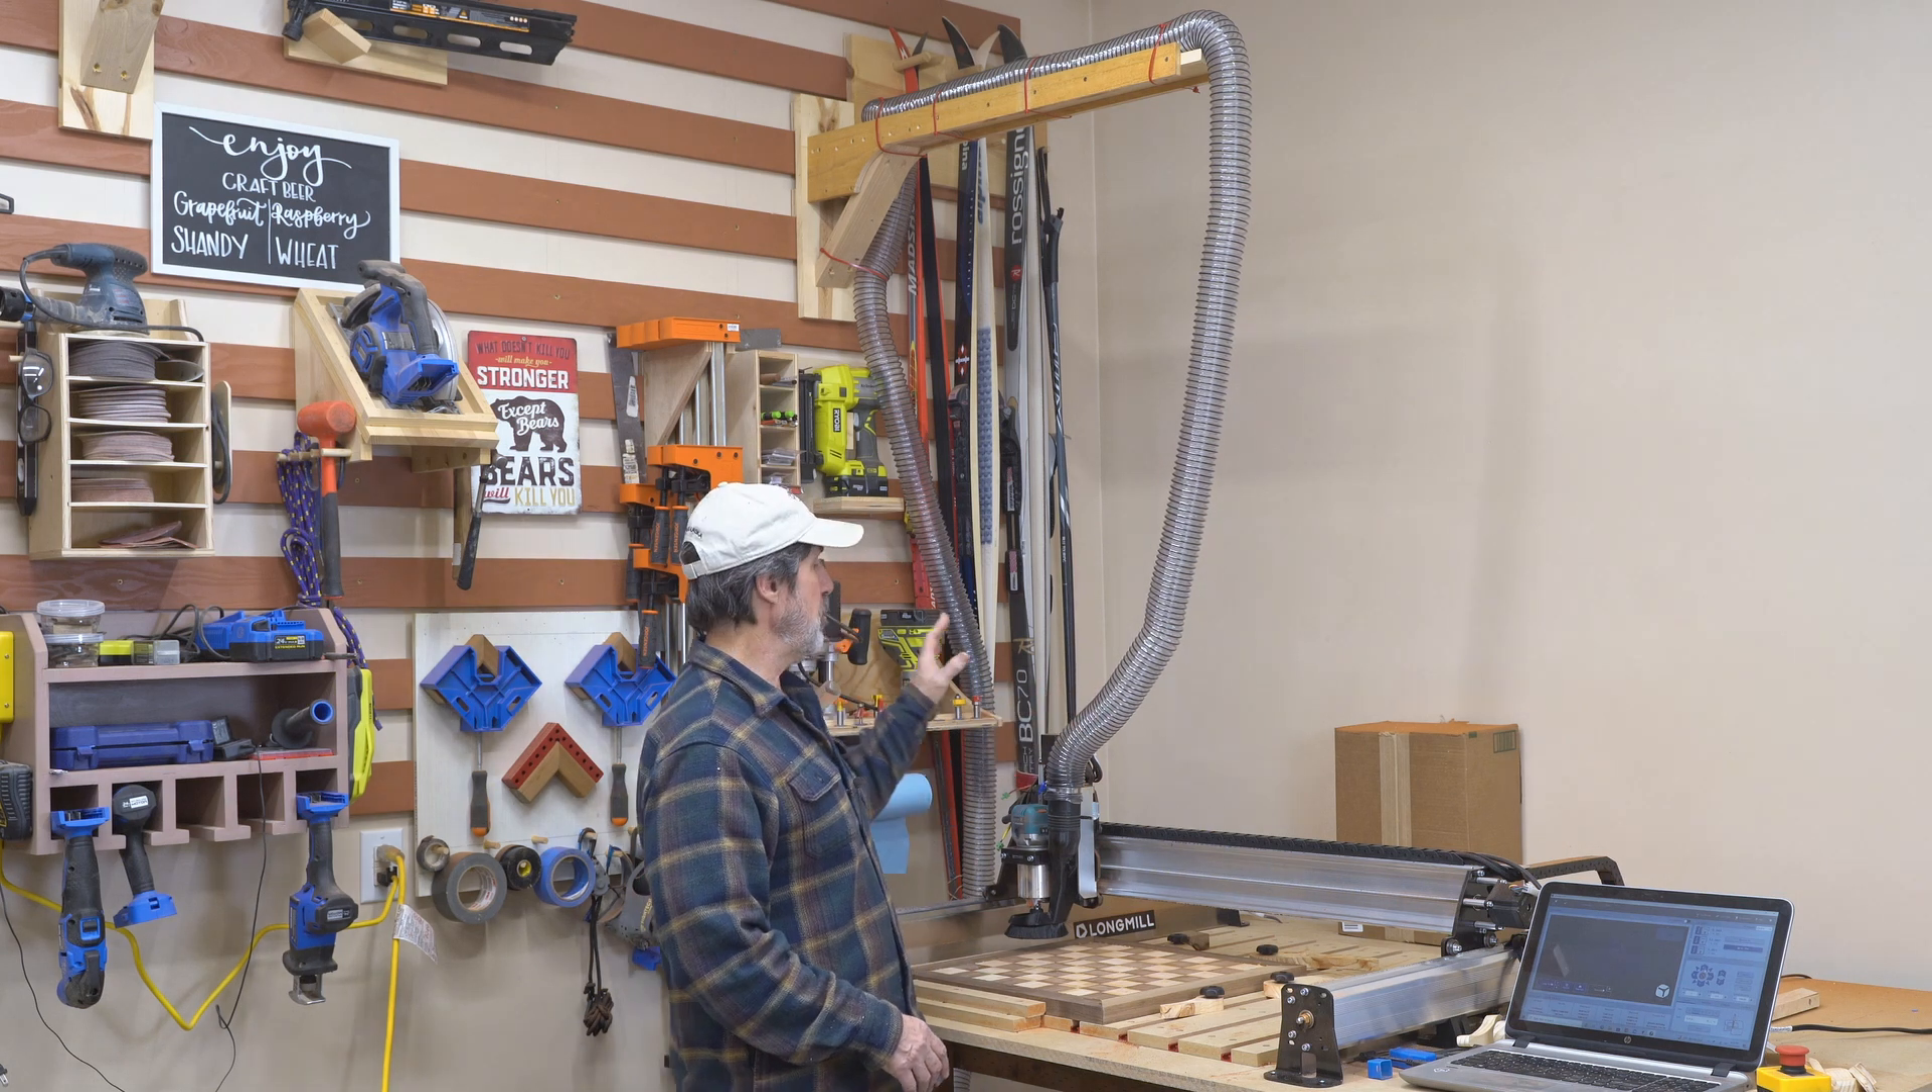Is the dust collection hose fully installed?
Yes.